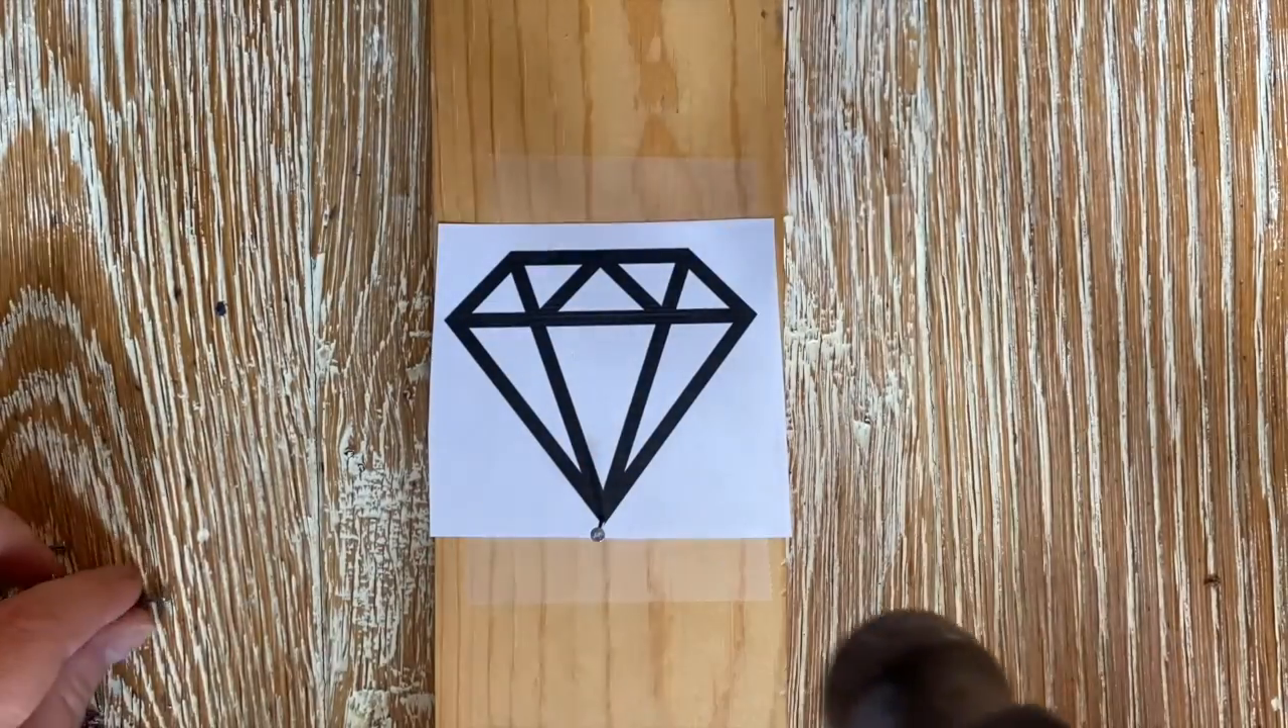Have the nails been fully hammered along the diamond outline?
No.